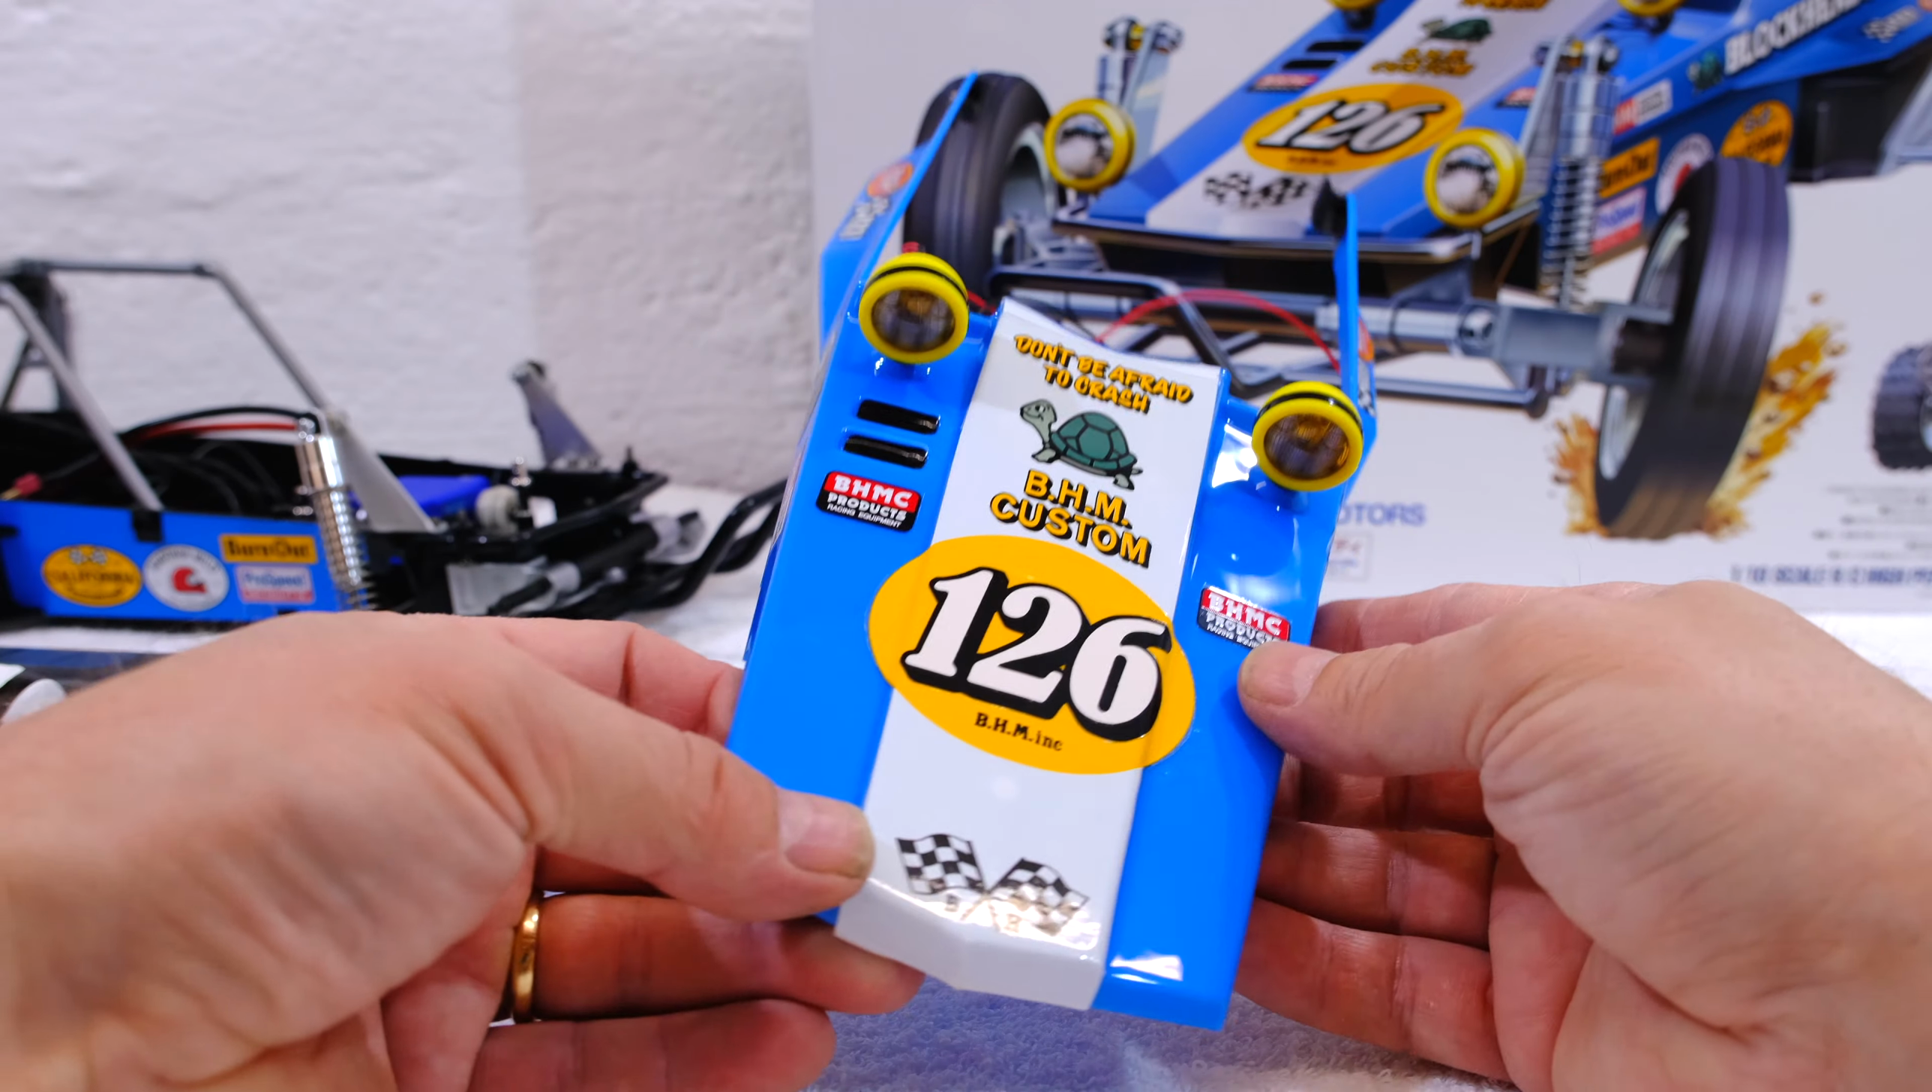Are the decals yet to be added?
No.